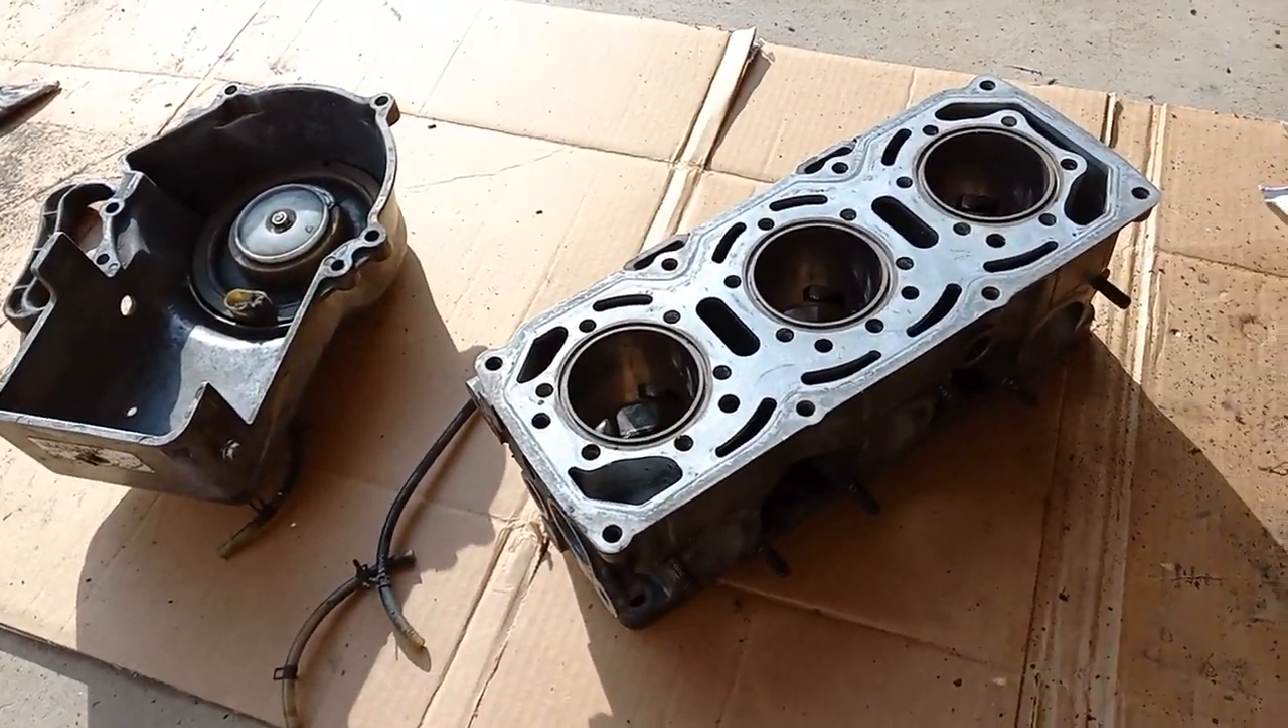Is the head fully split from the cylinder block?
Yes.